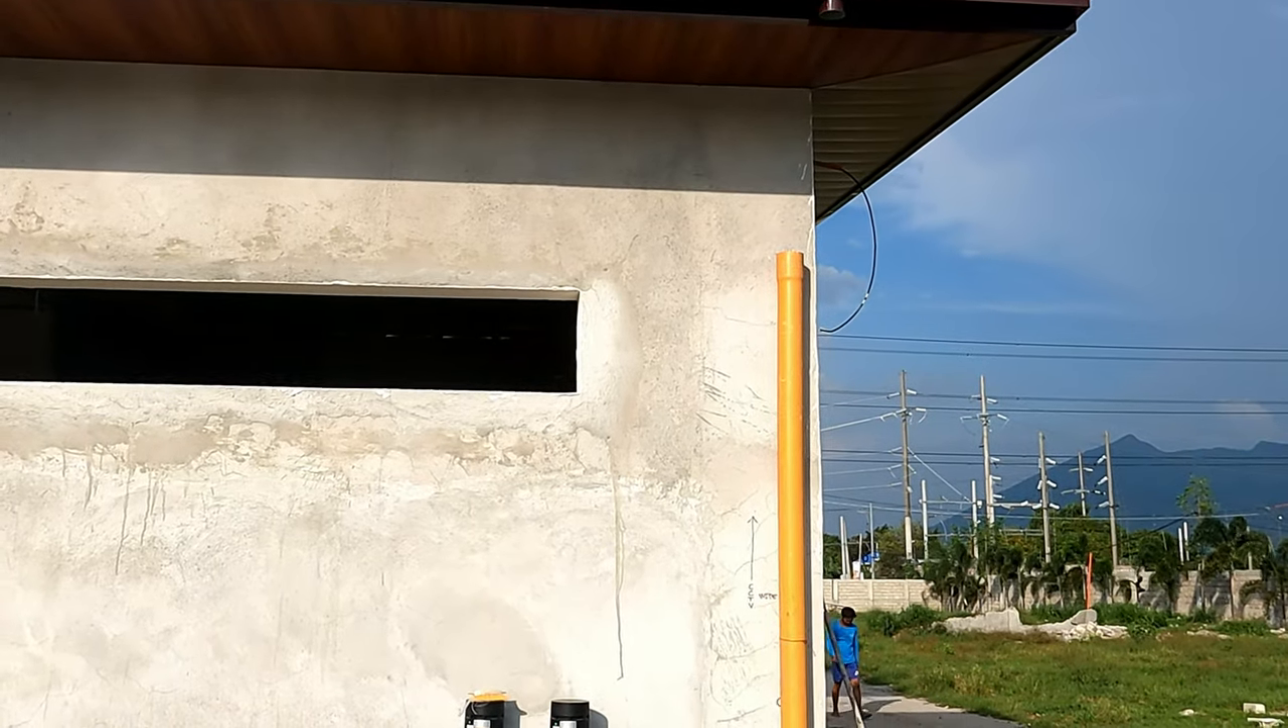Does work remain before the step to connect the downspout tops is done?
Yes.